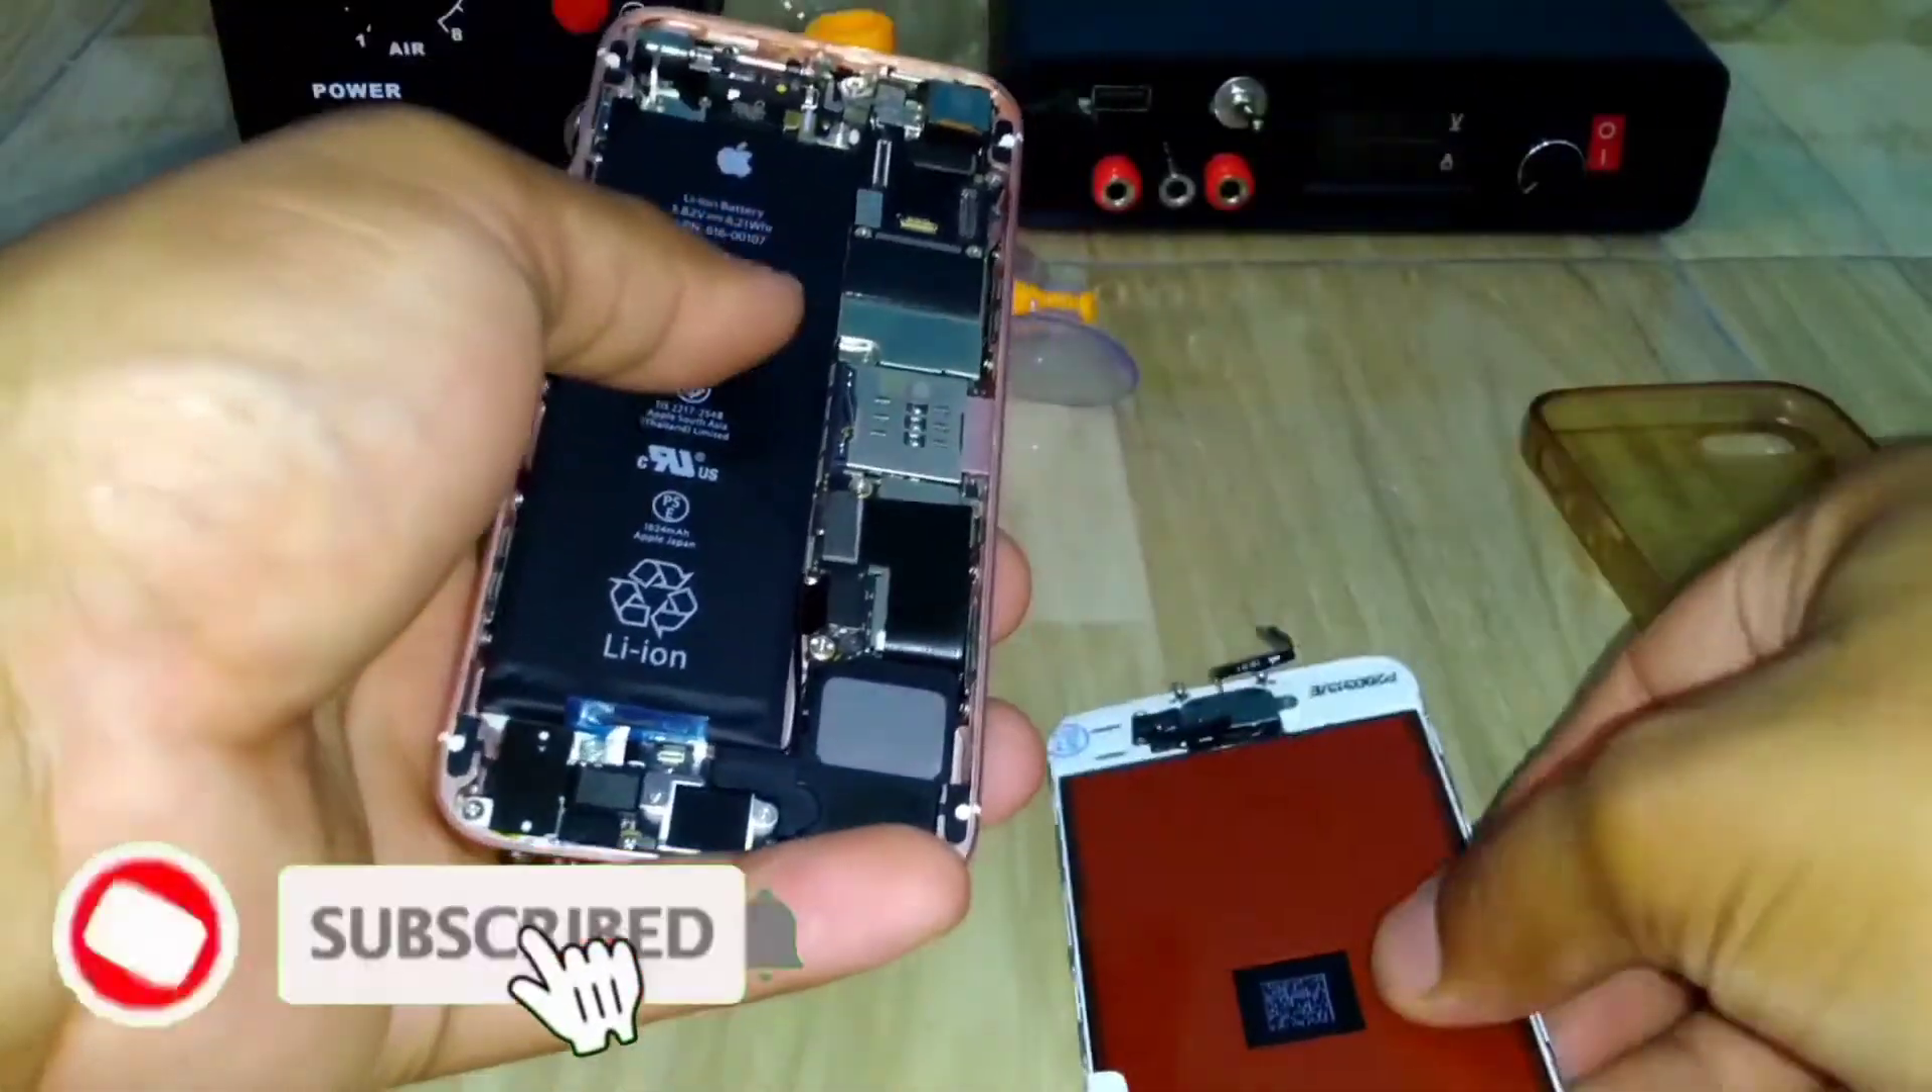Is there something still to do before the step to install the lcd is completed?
Yes.